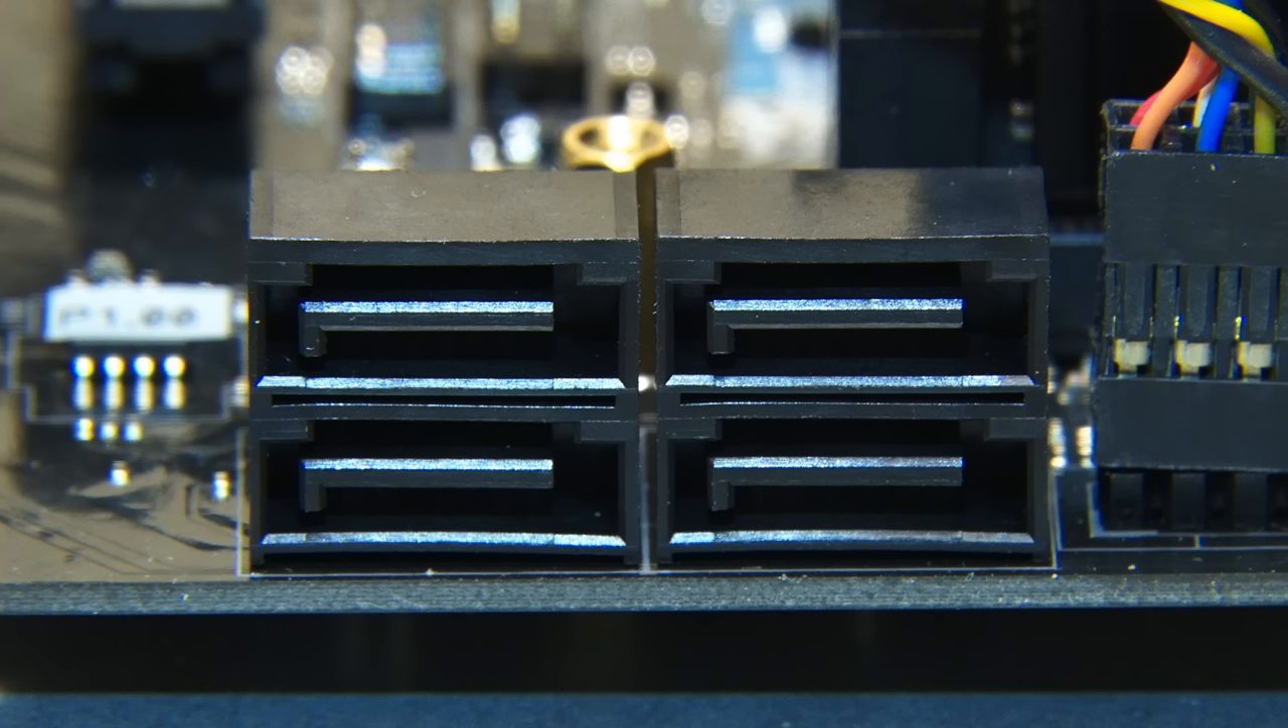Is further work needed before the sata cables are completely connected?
Yes.